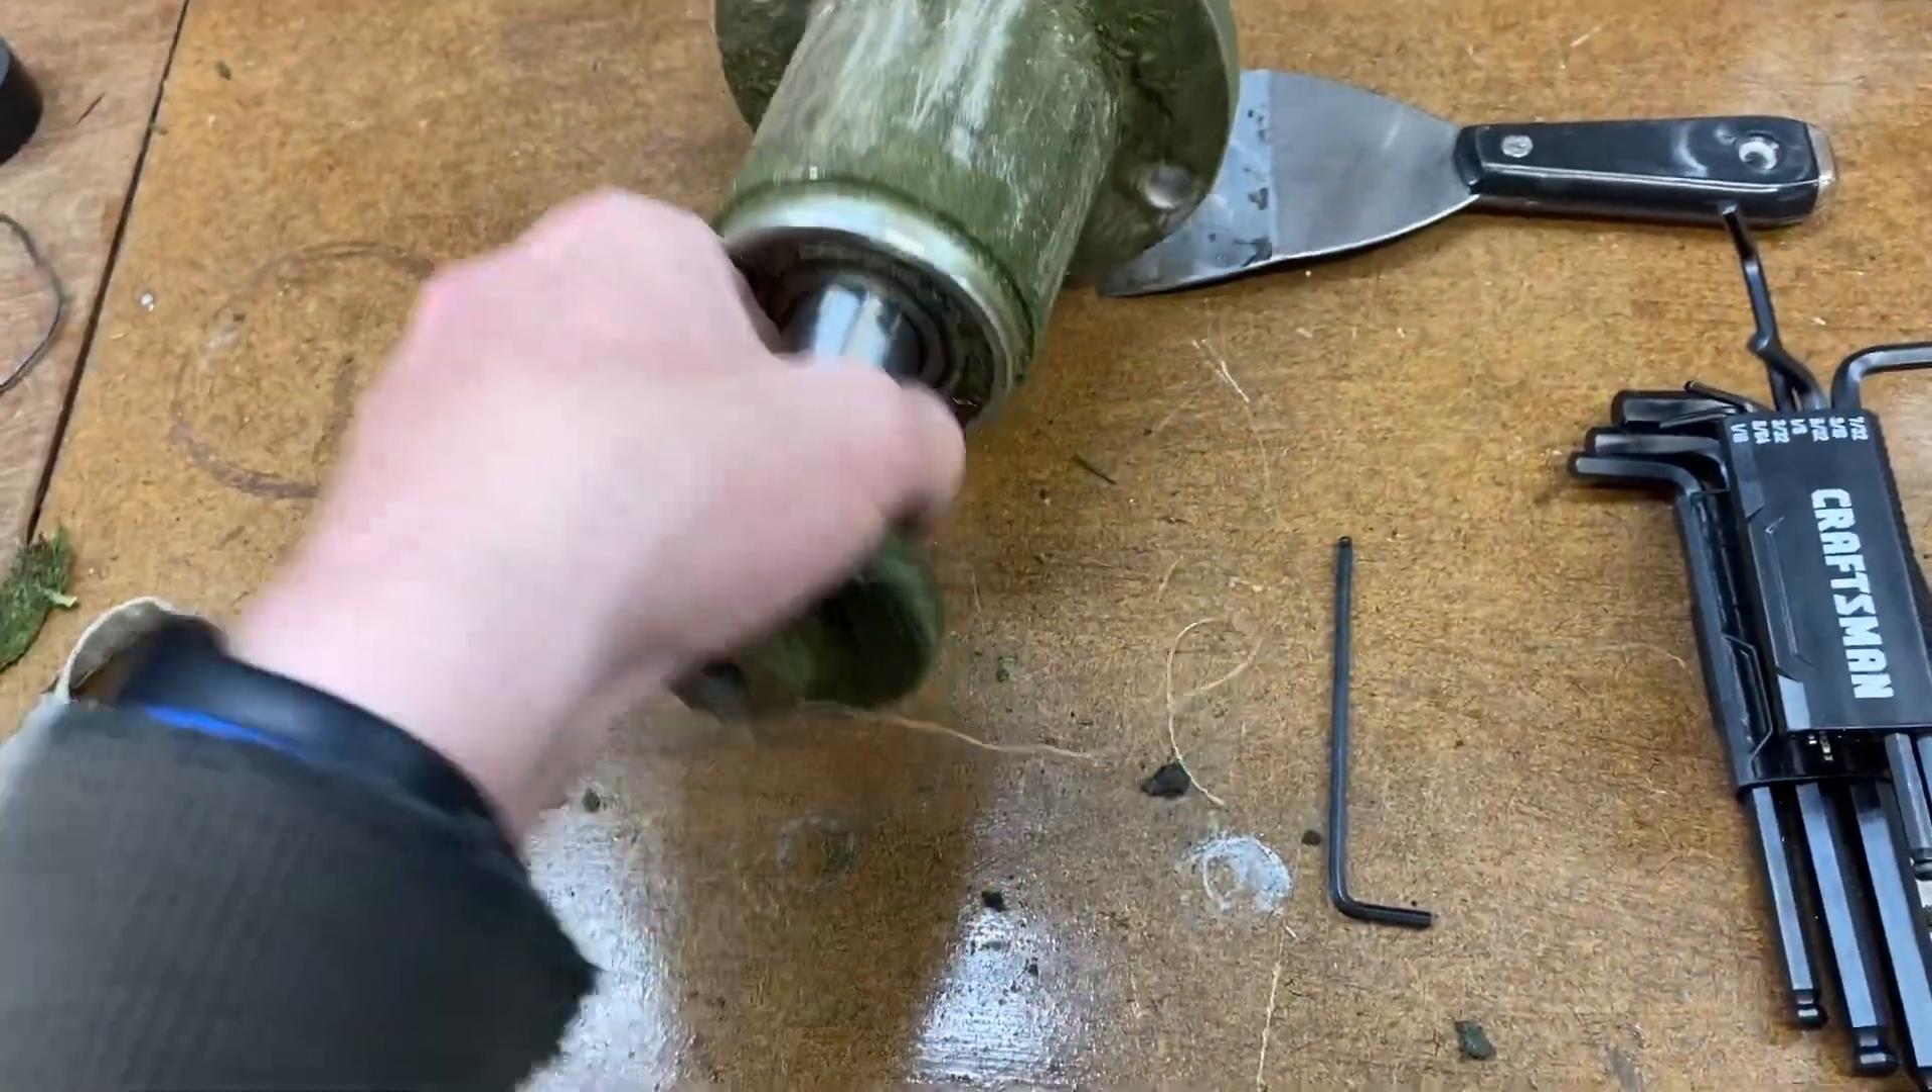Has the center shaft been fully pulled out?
No.